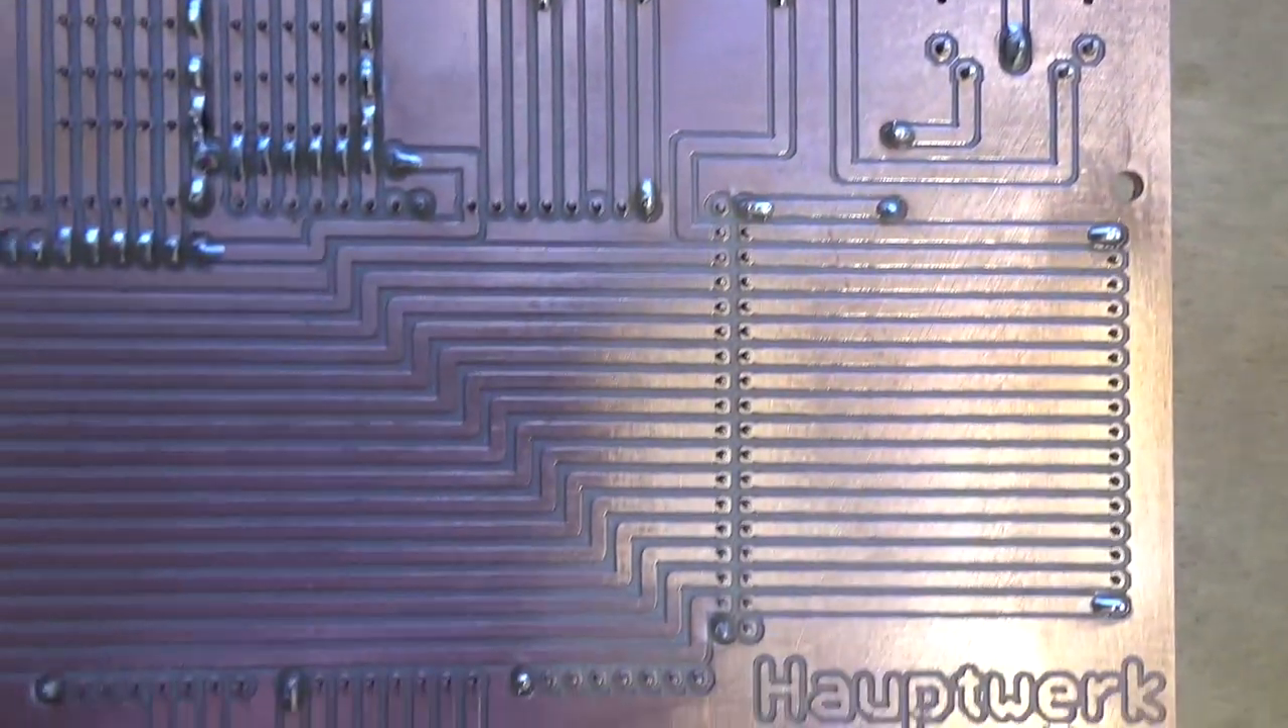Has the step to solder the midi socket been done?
No.